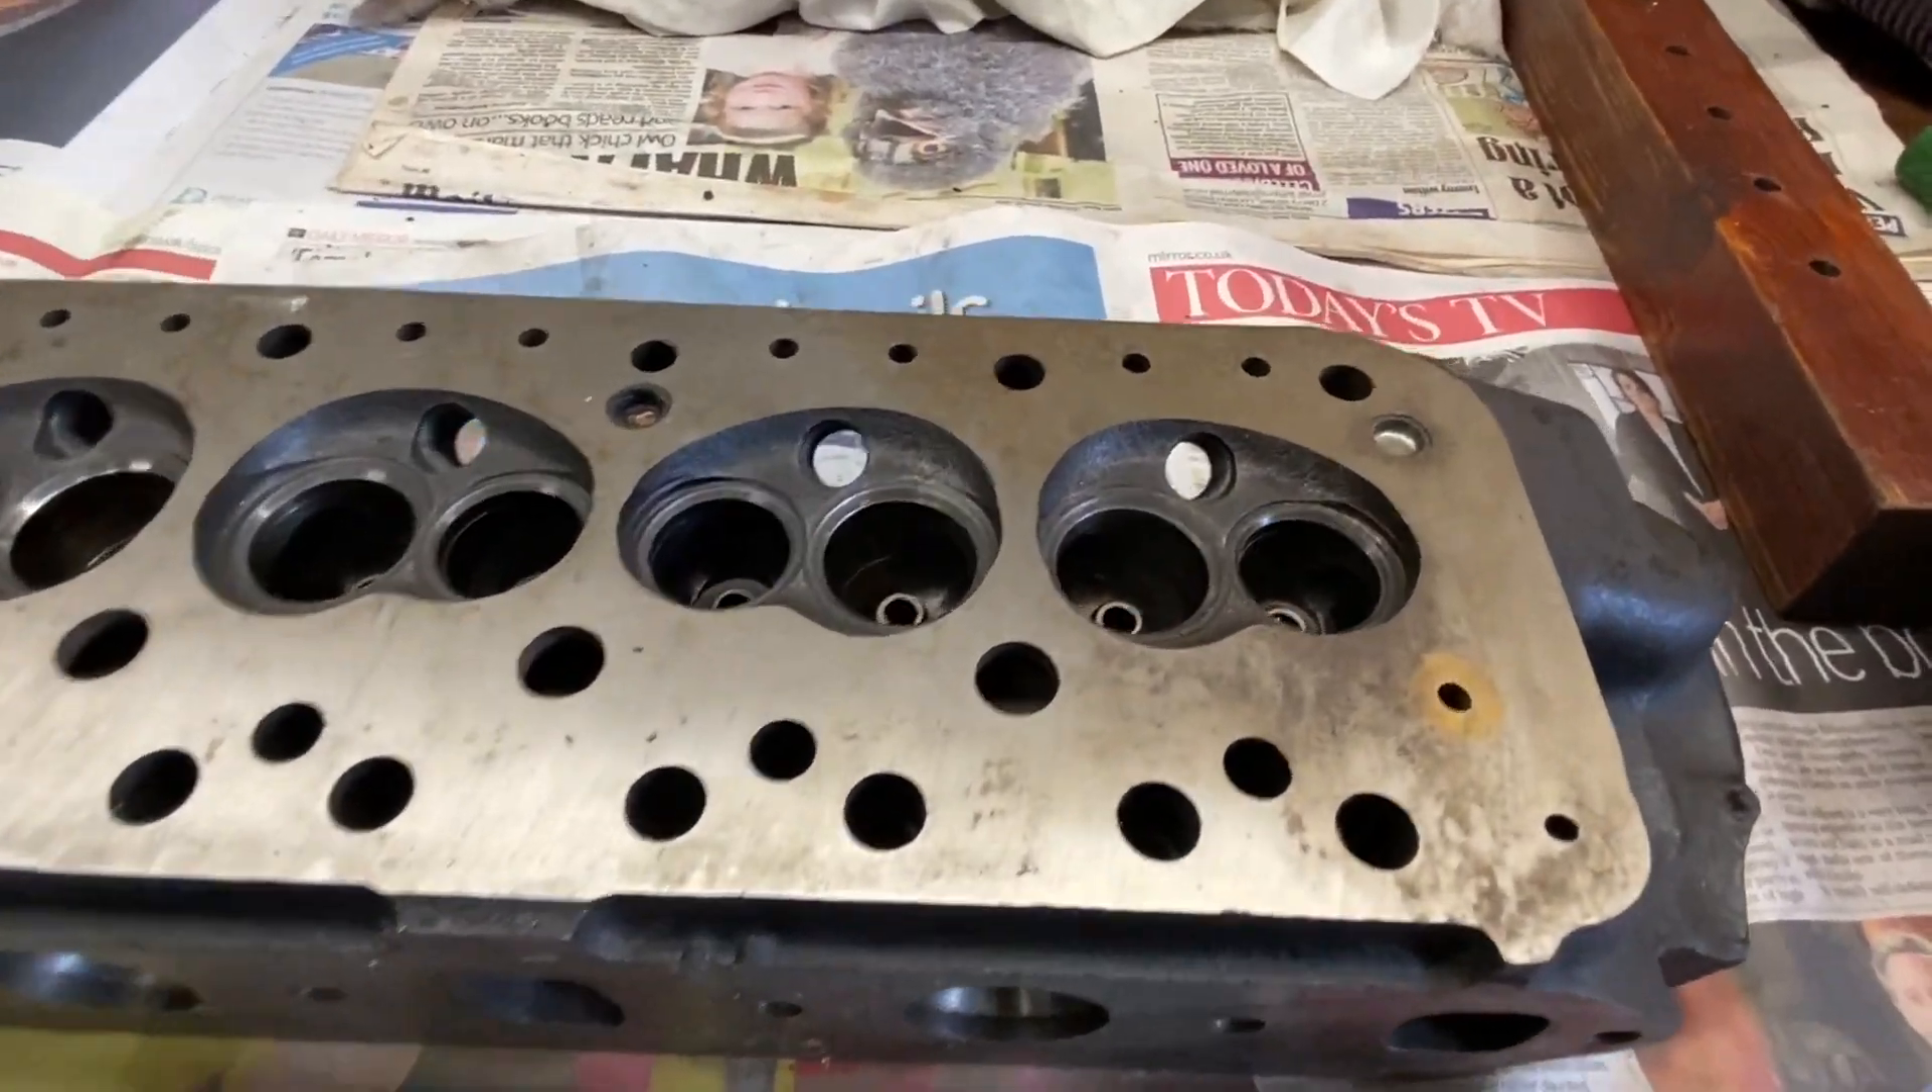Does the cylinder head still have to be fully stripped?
No.